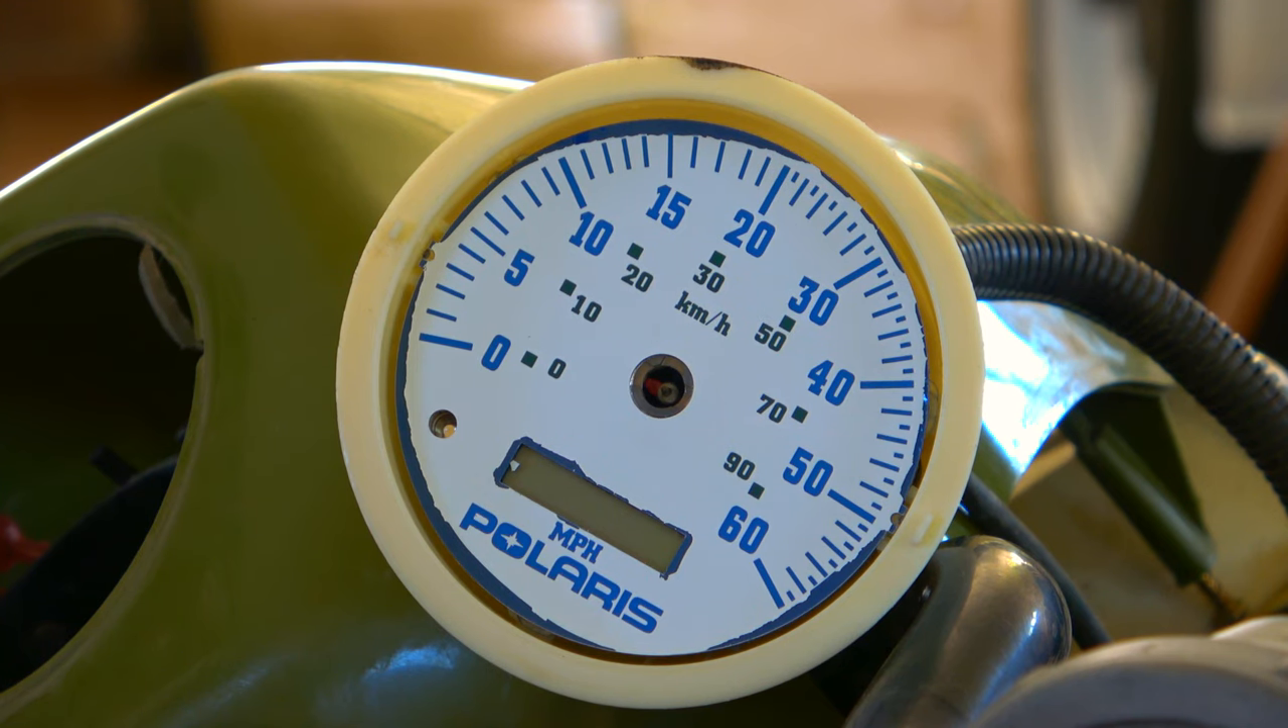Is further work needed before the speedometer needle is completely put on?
Yes.